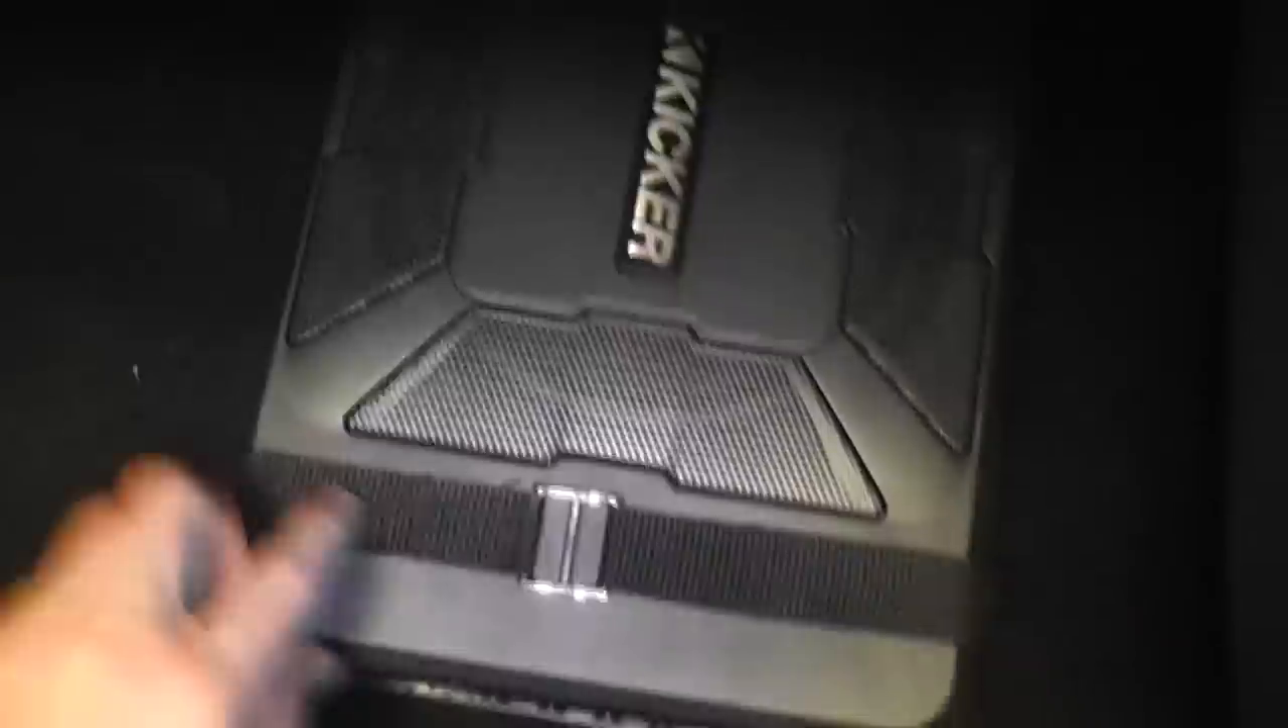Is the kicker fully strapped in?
Yes.